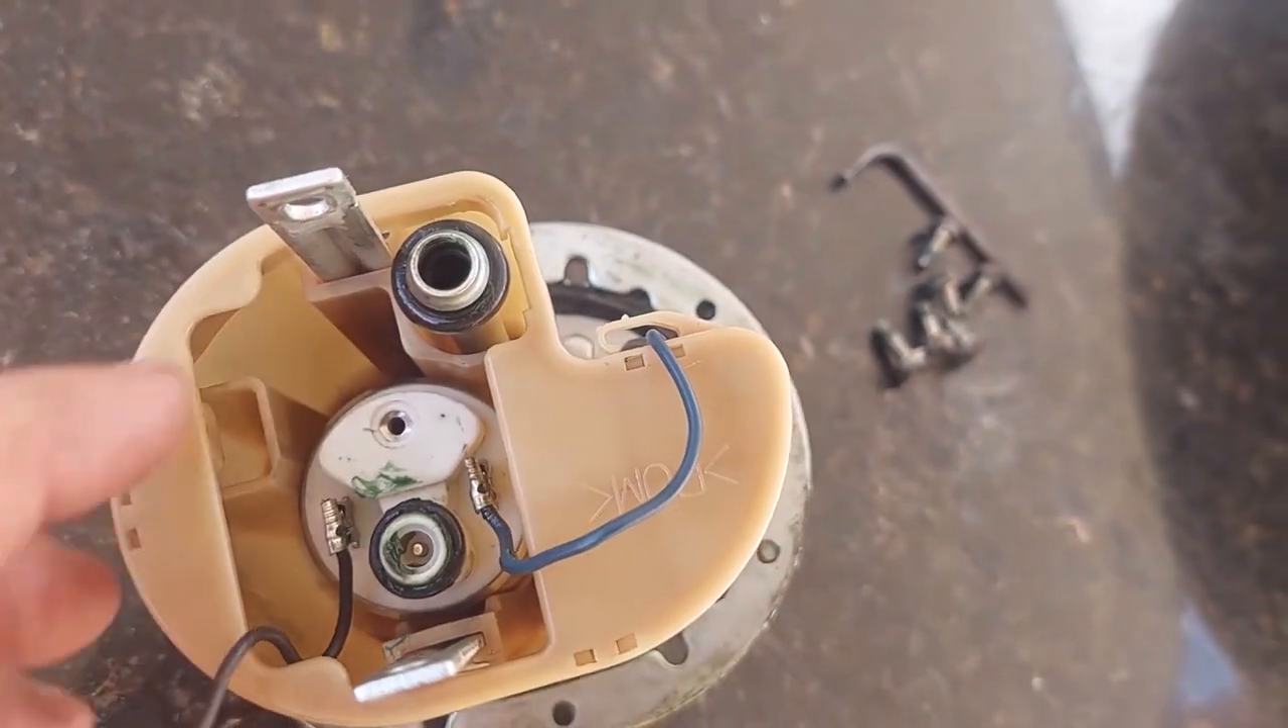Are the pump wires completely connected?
Yes.